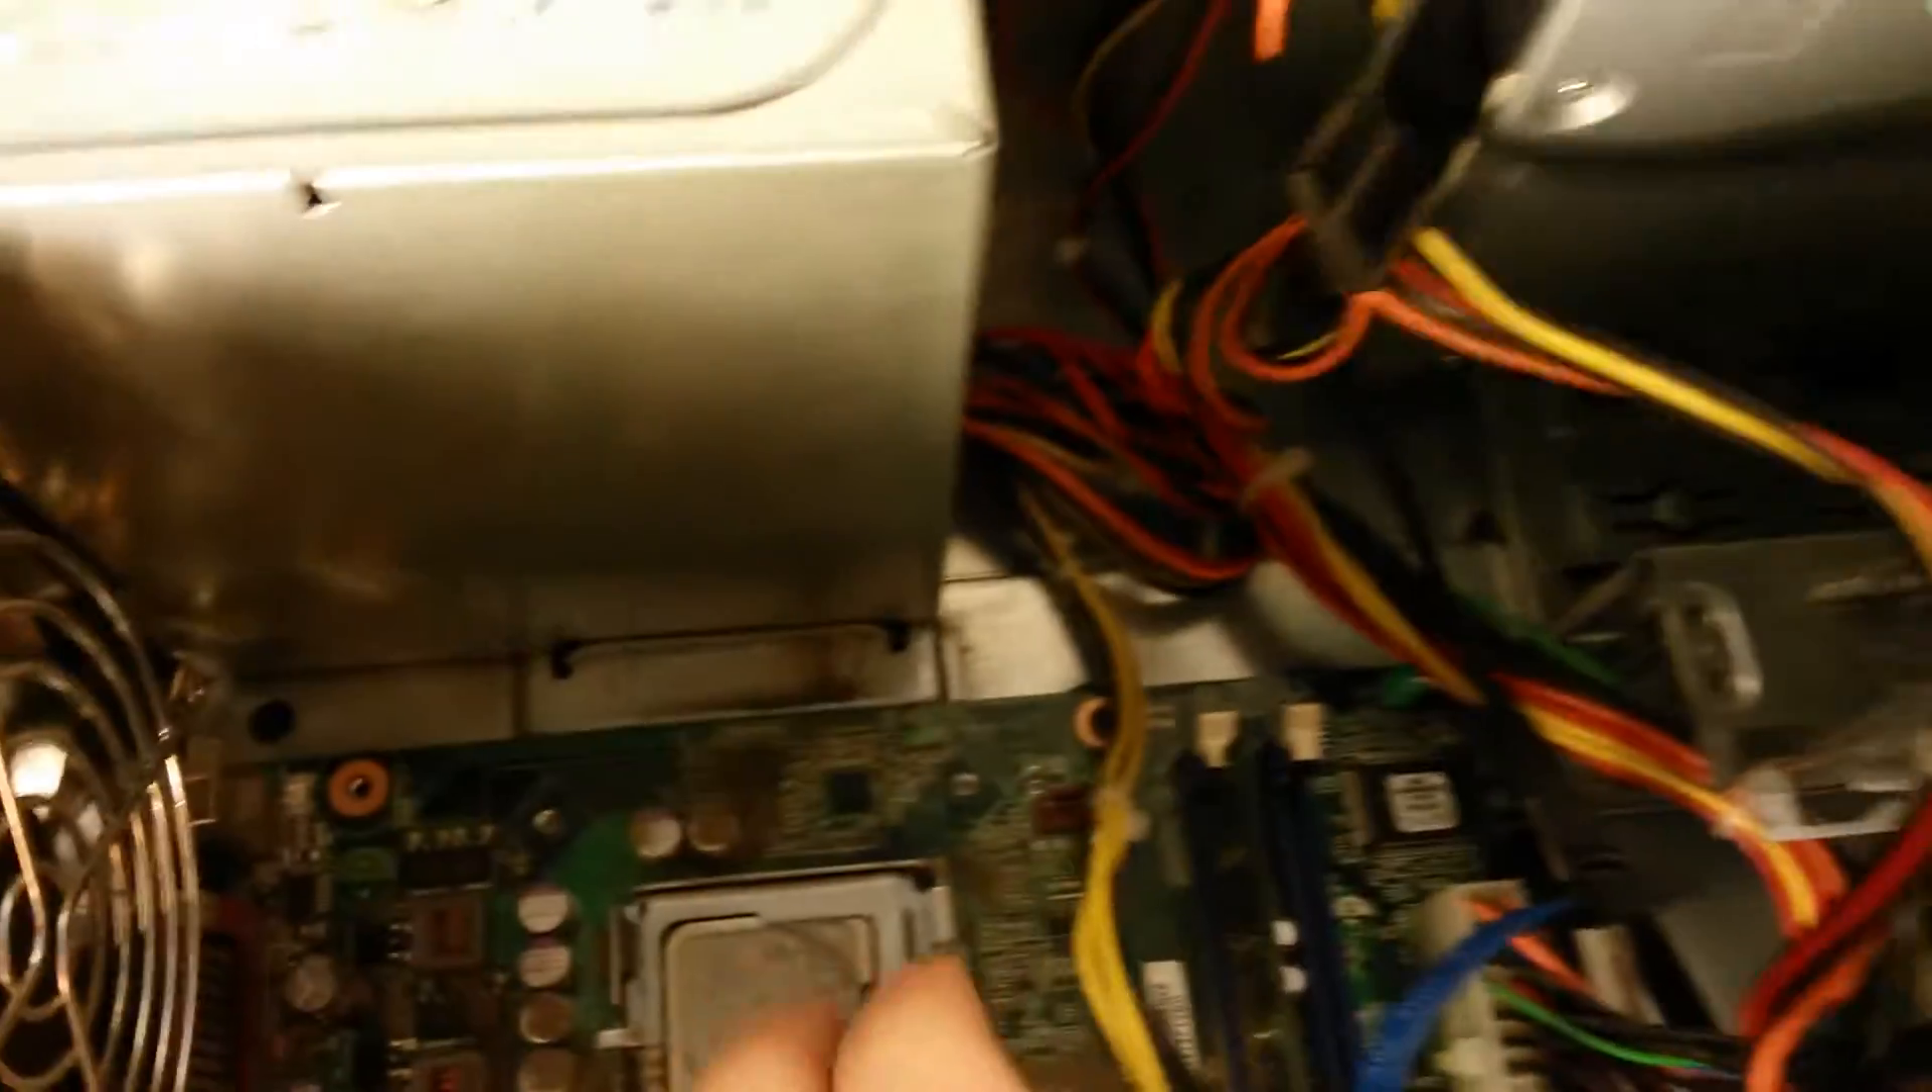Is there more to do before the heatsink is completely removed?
No.